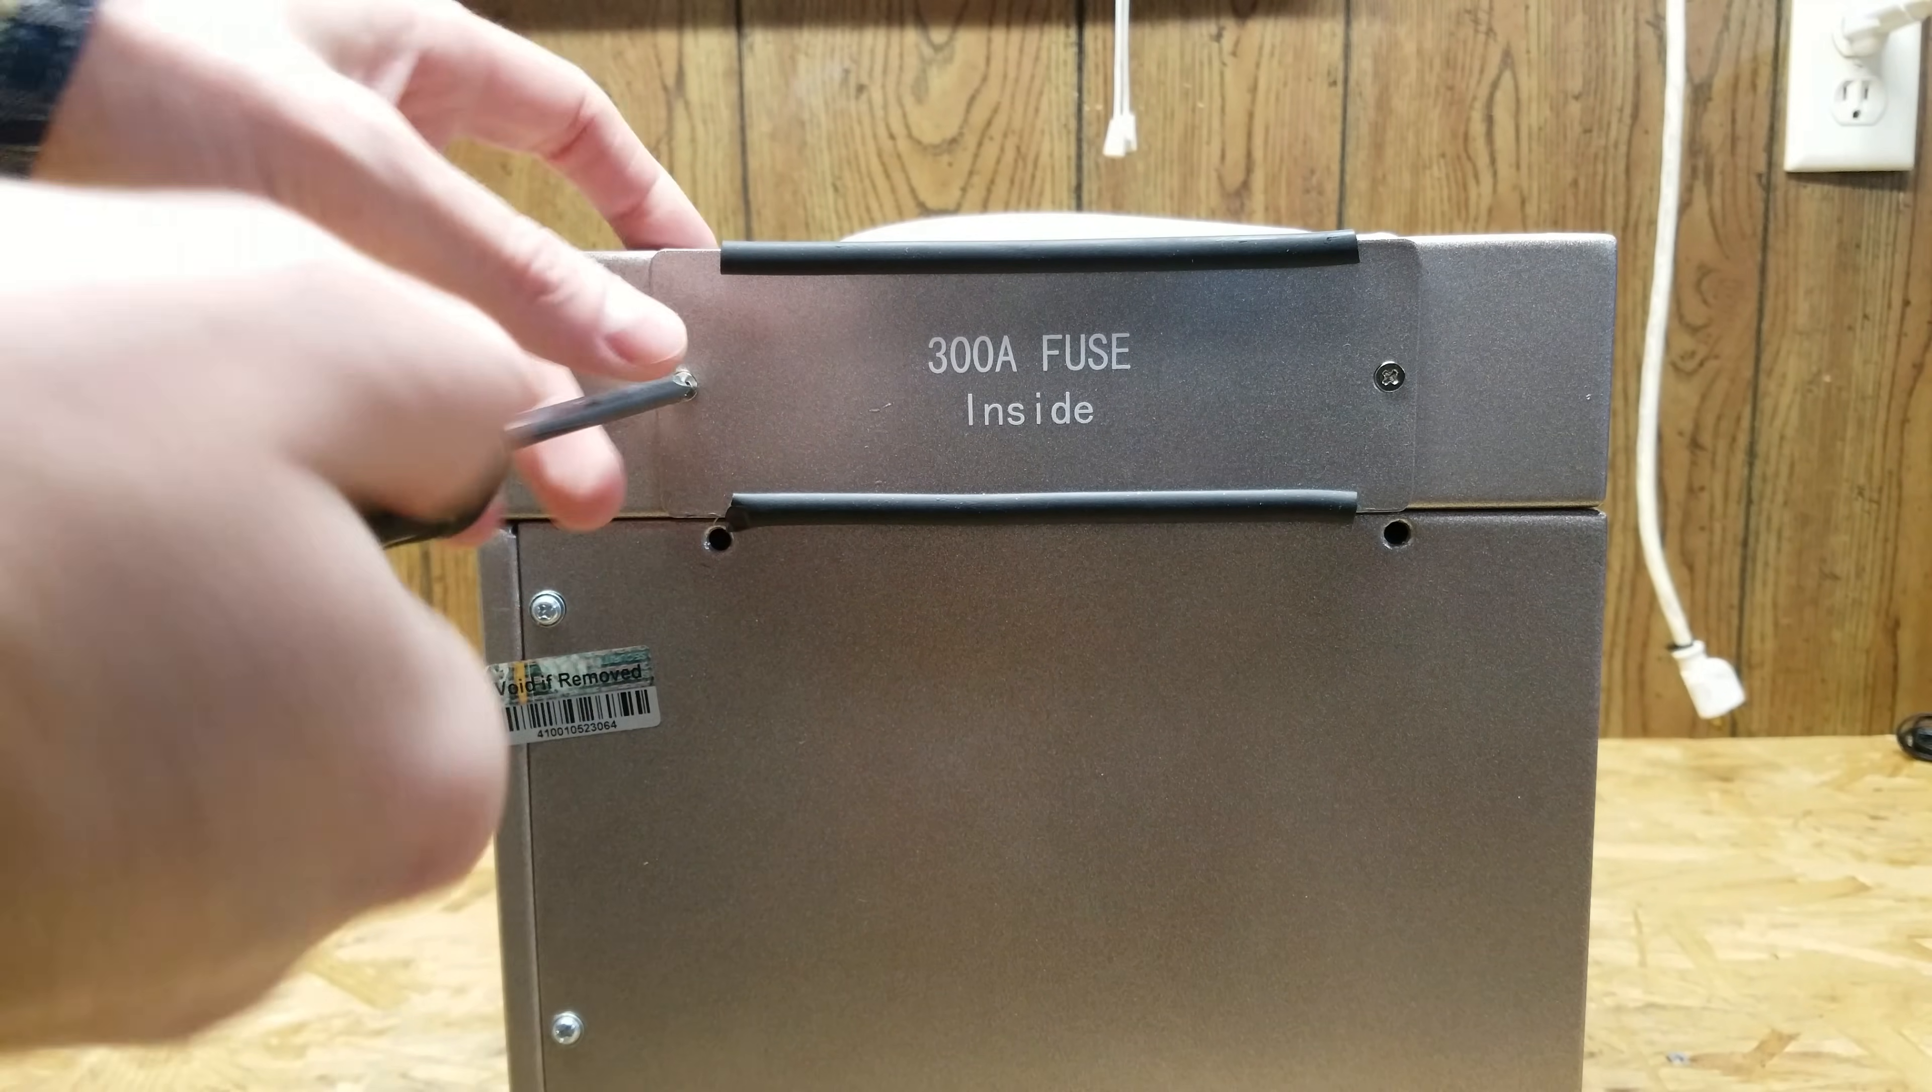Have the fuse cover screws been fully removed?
No.